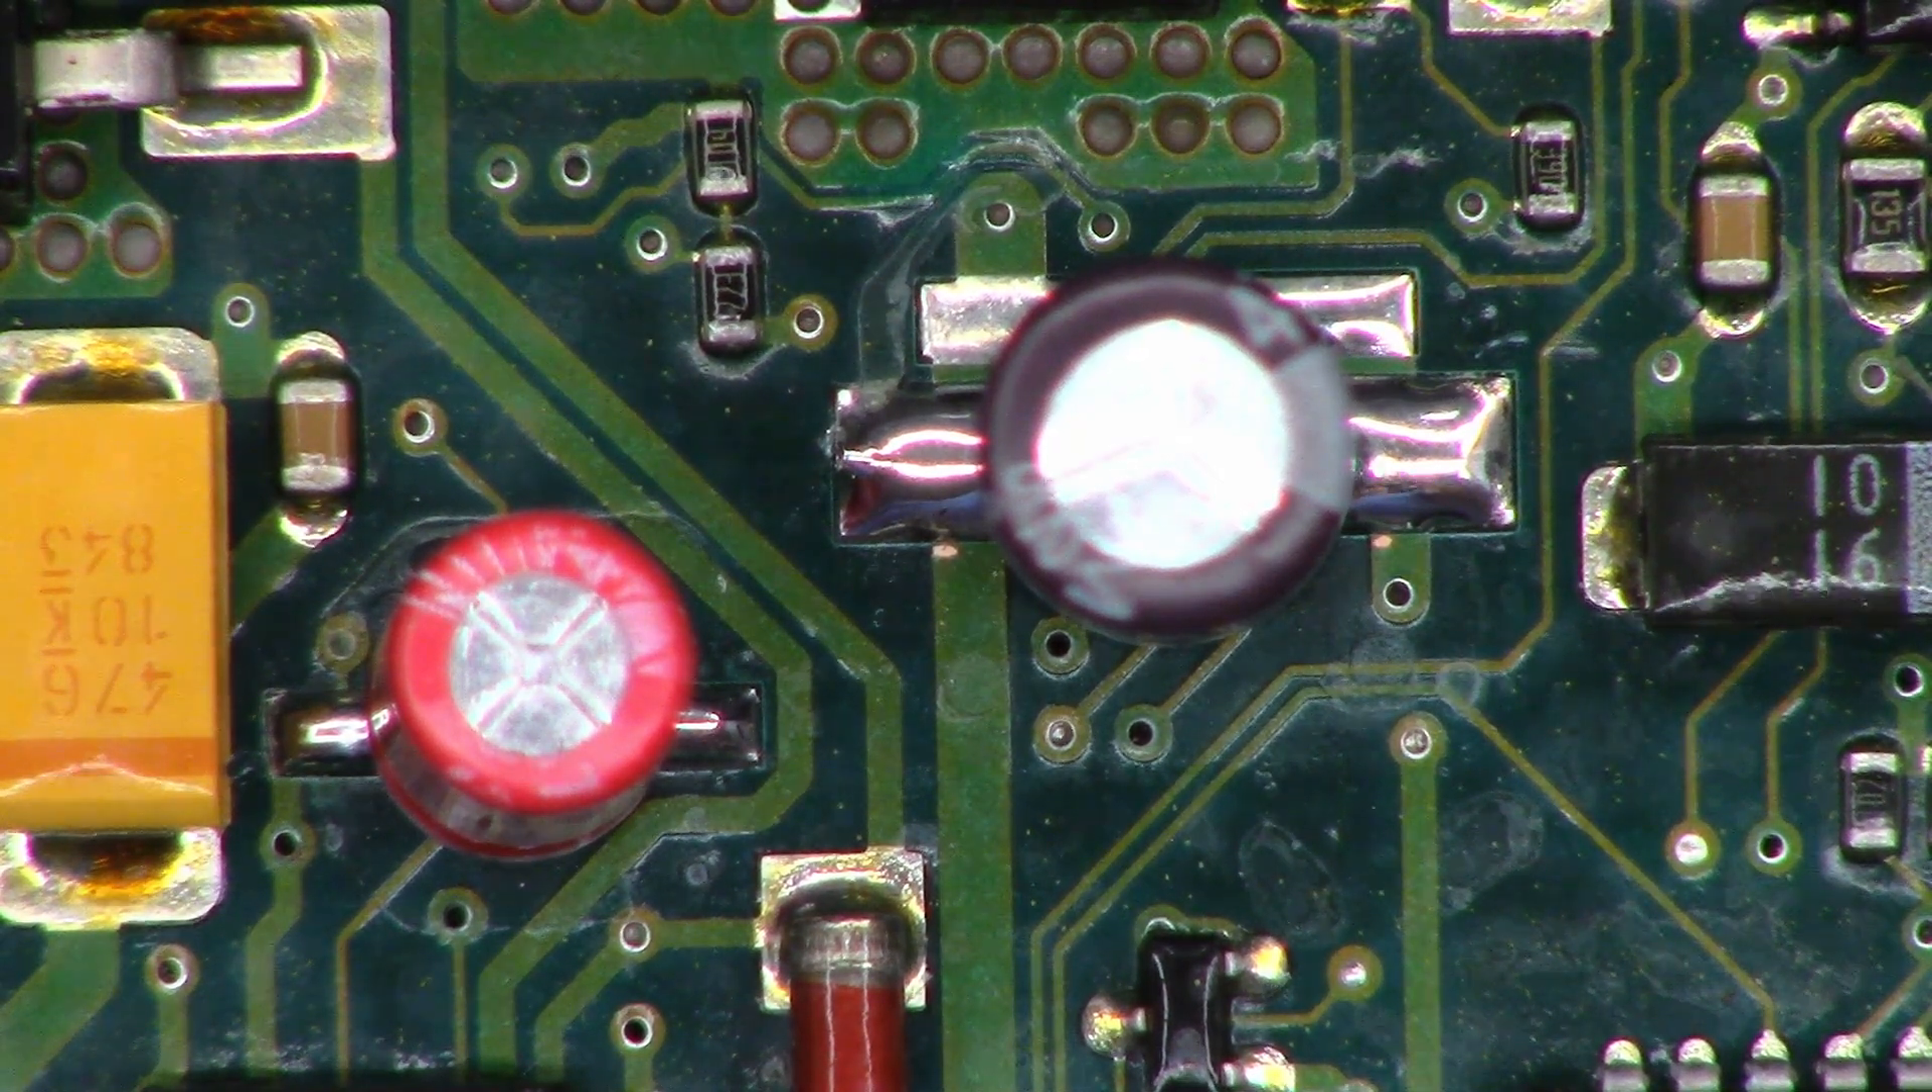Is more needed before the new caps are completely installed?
No.